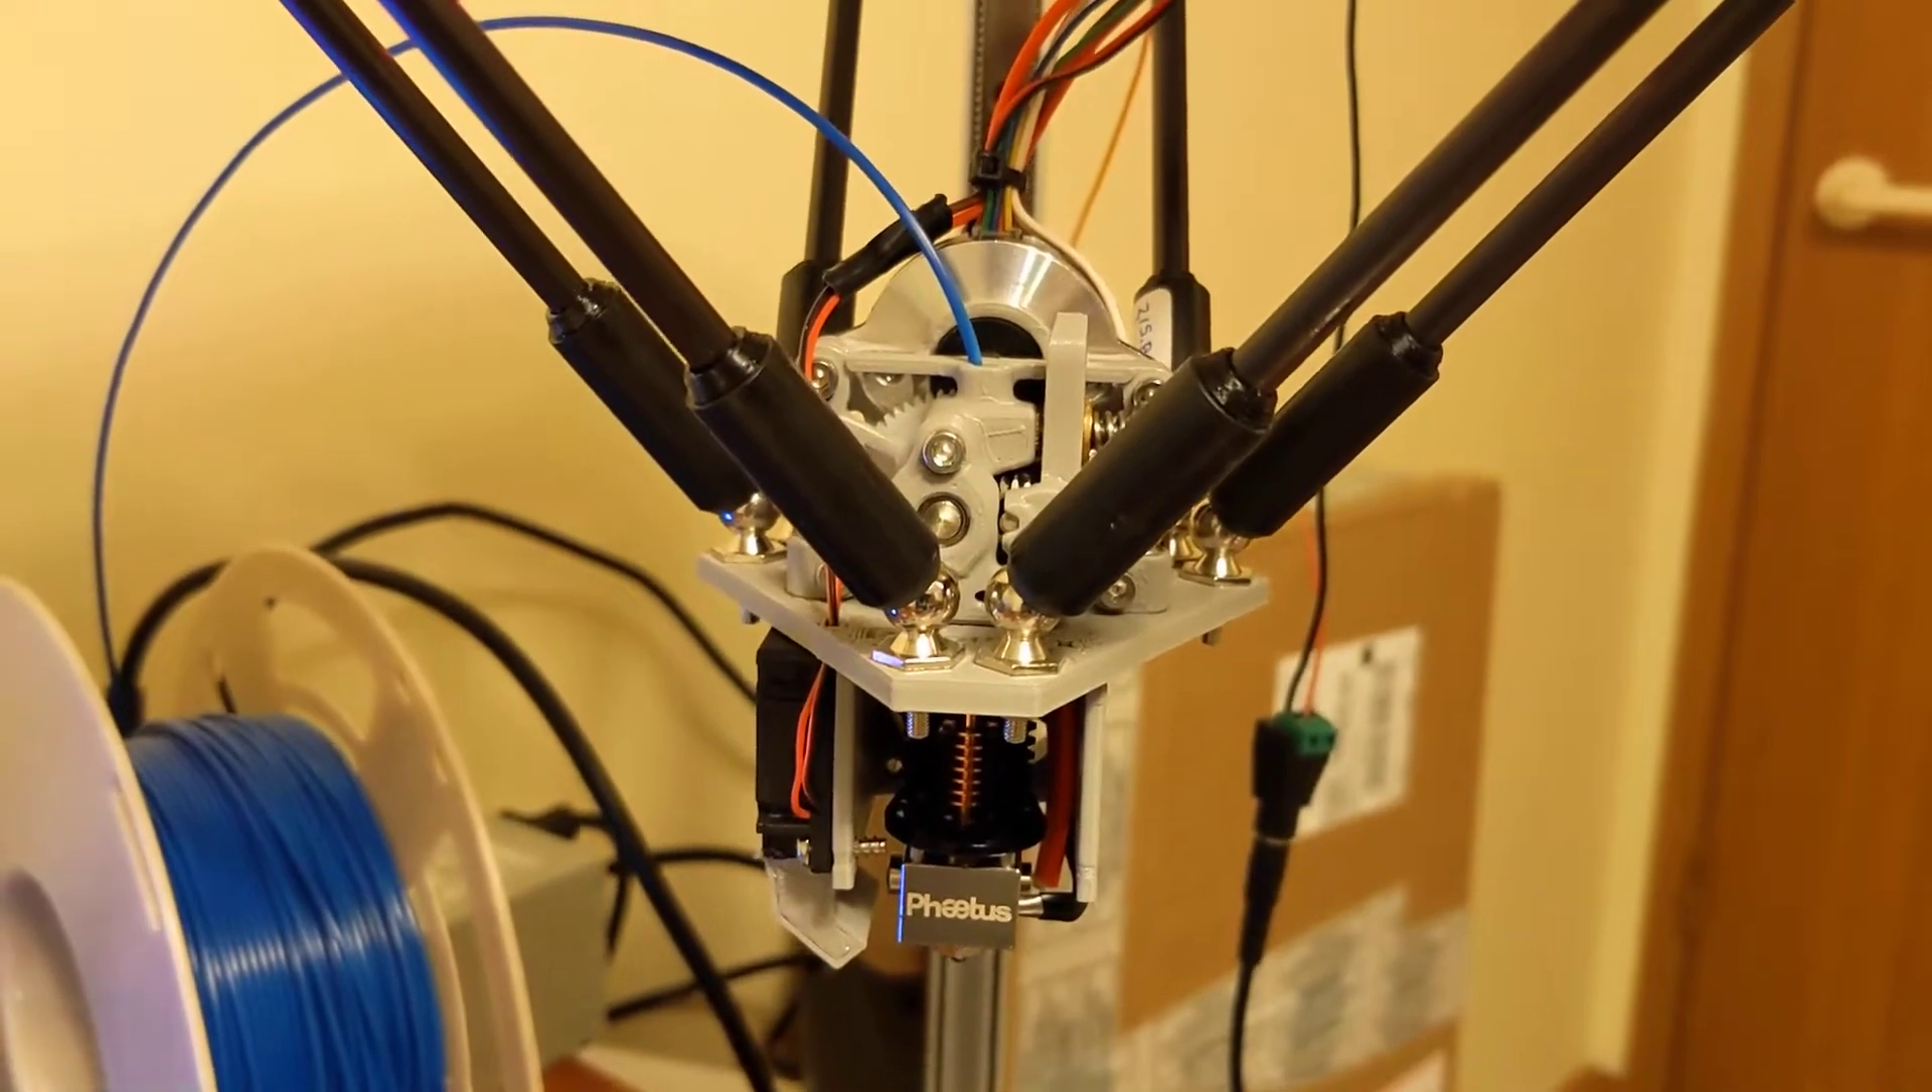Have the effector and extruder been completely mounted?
Yes.